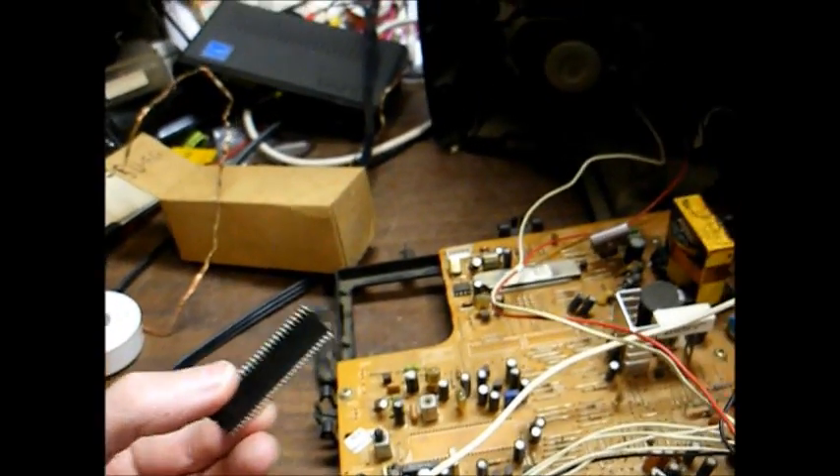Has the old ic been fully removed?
Yes.